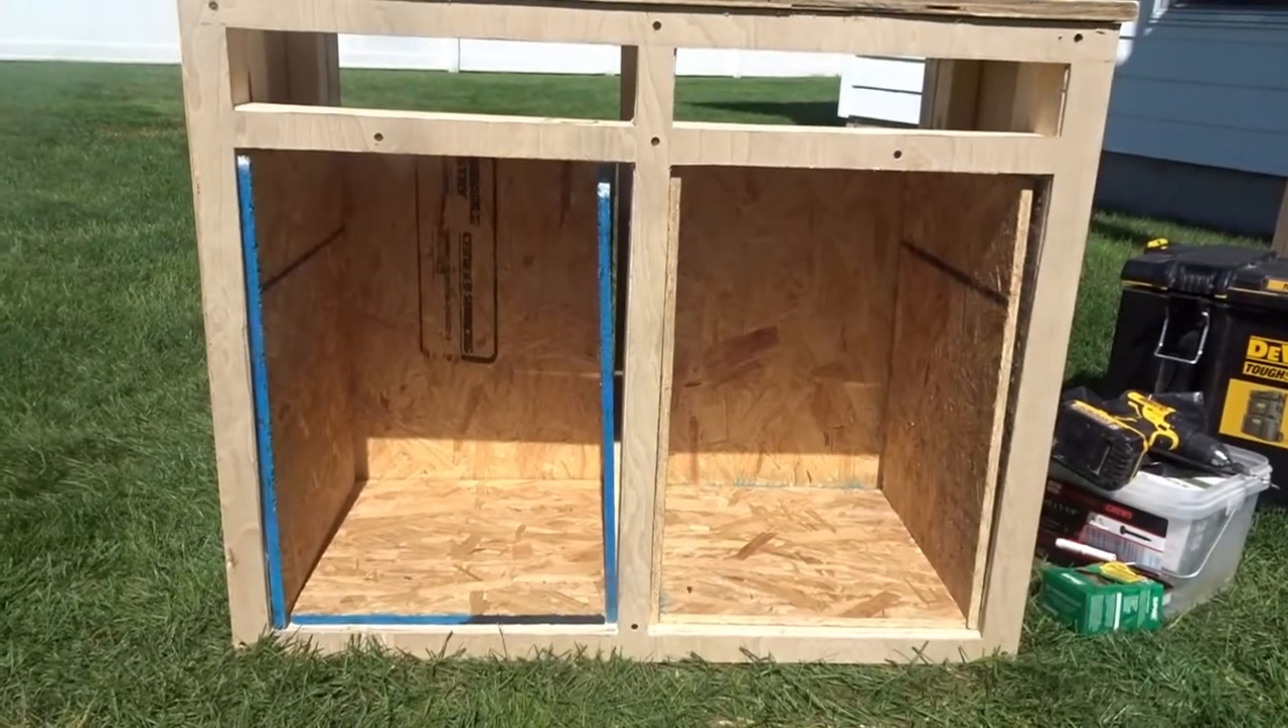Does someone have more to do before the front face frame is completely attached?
No.